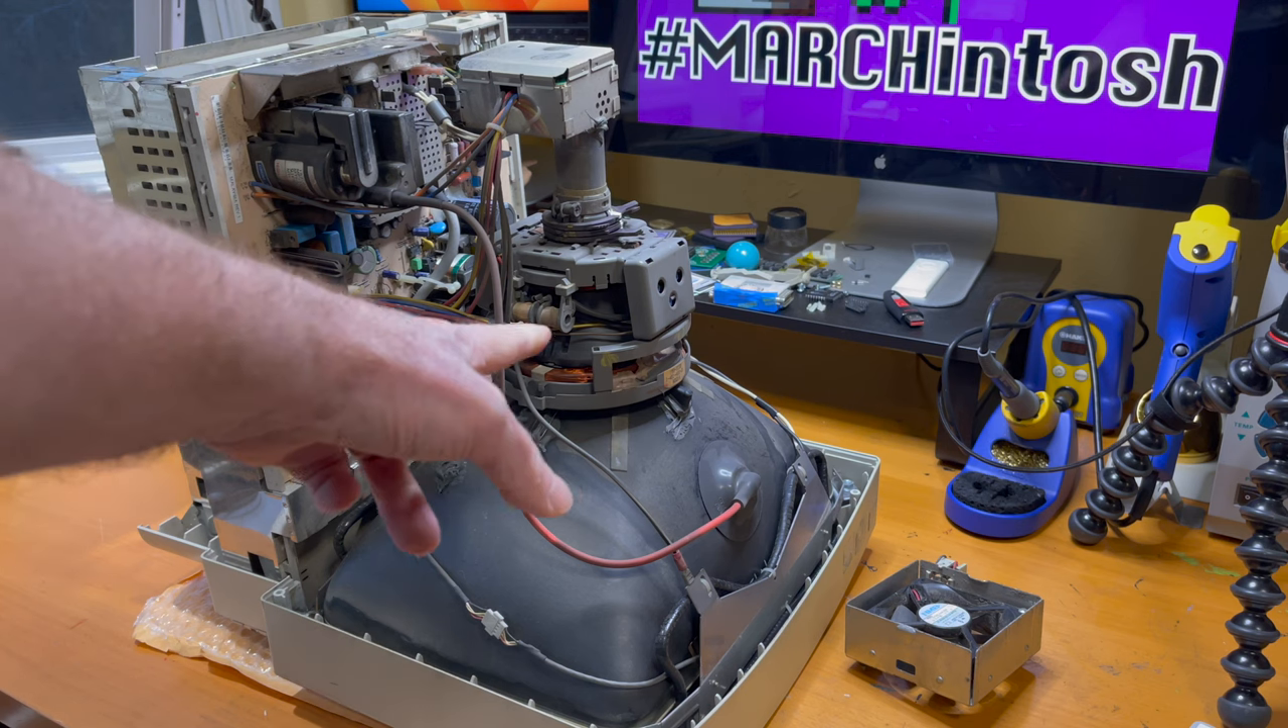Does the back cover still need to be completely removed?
No.